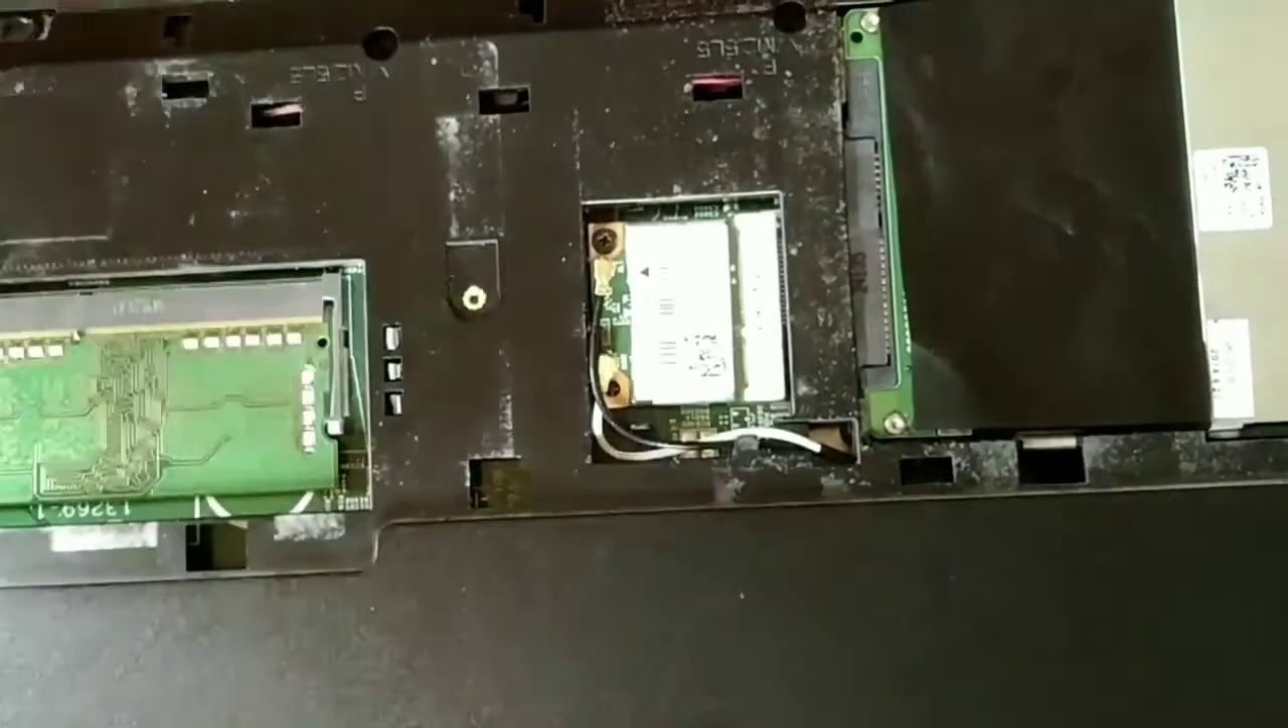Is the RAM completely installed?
Yes.